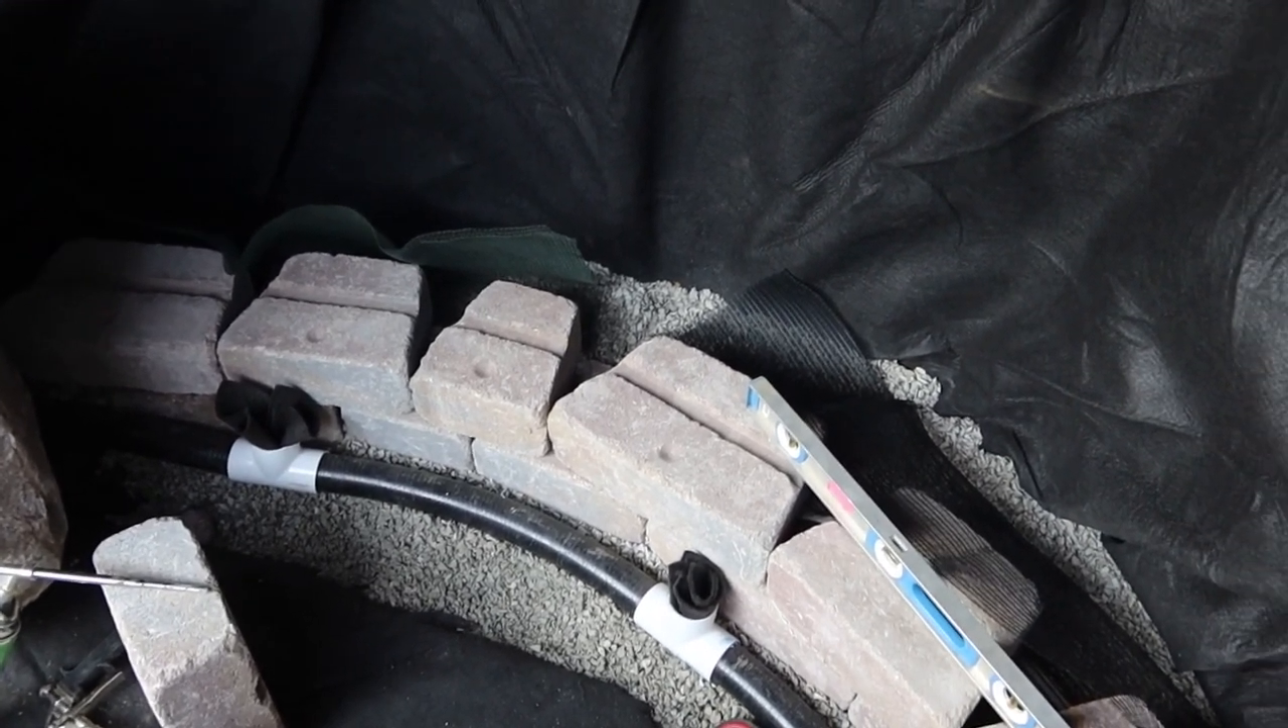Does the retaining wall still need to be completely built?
Yes.